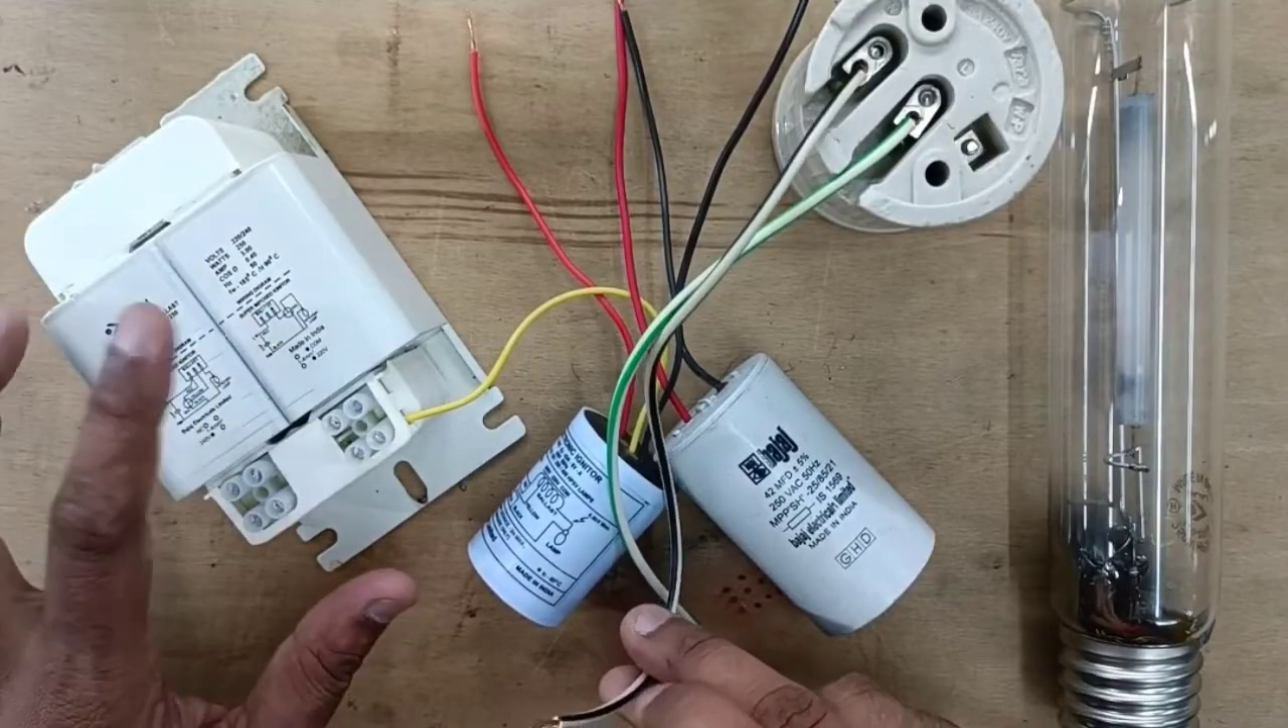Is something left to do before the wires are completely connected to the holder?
No.